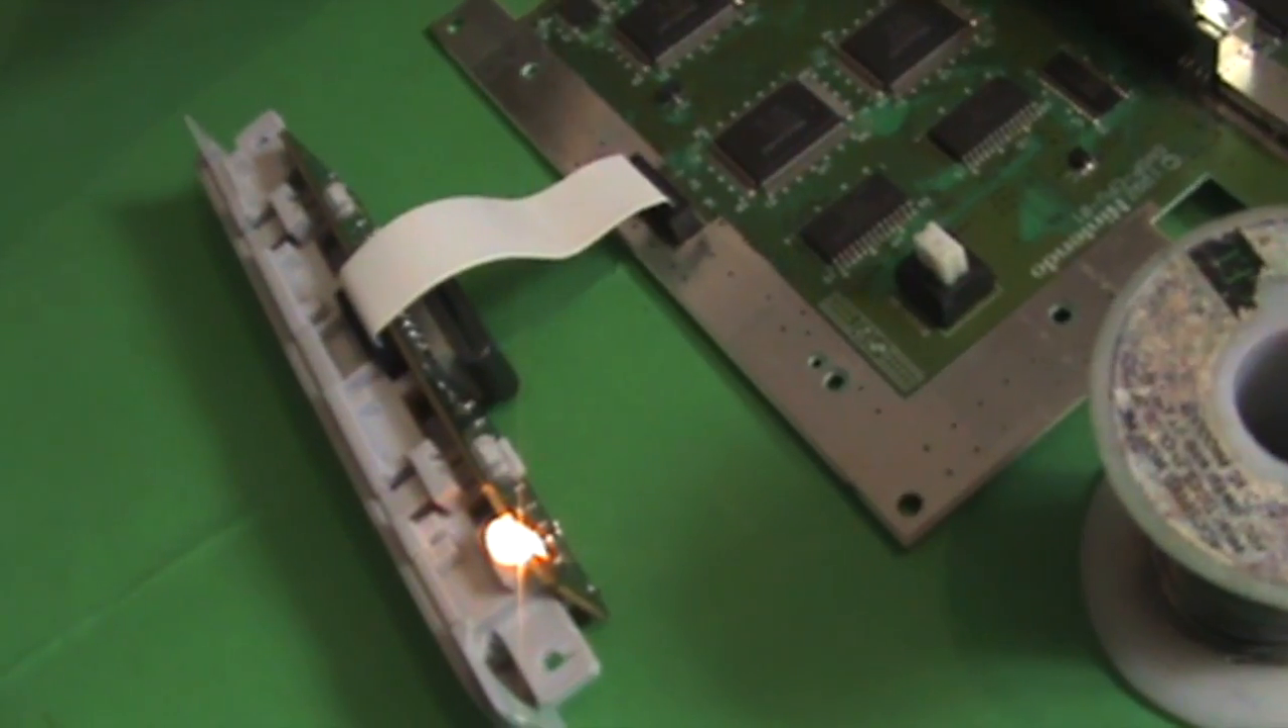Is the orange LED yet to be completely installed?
No.